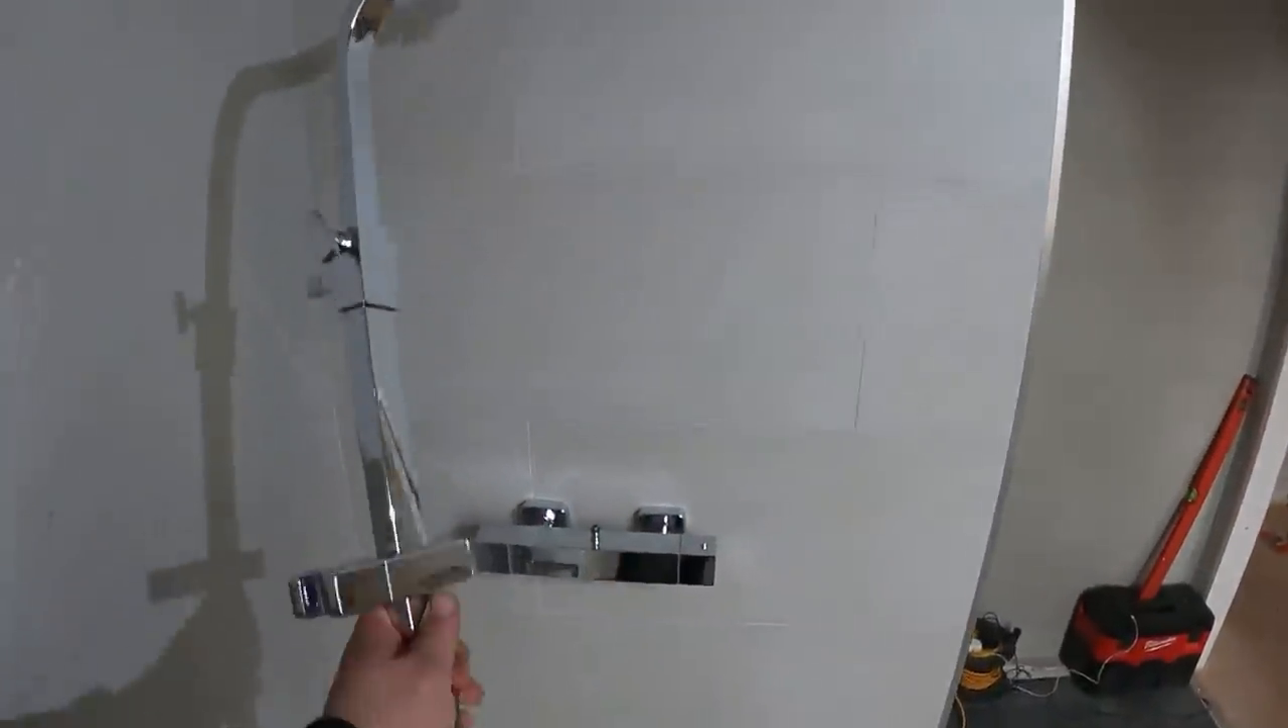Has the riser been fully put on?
No.